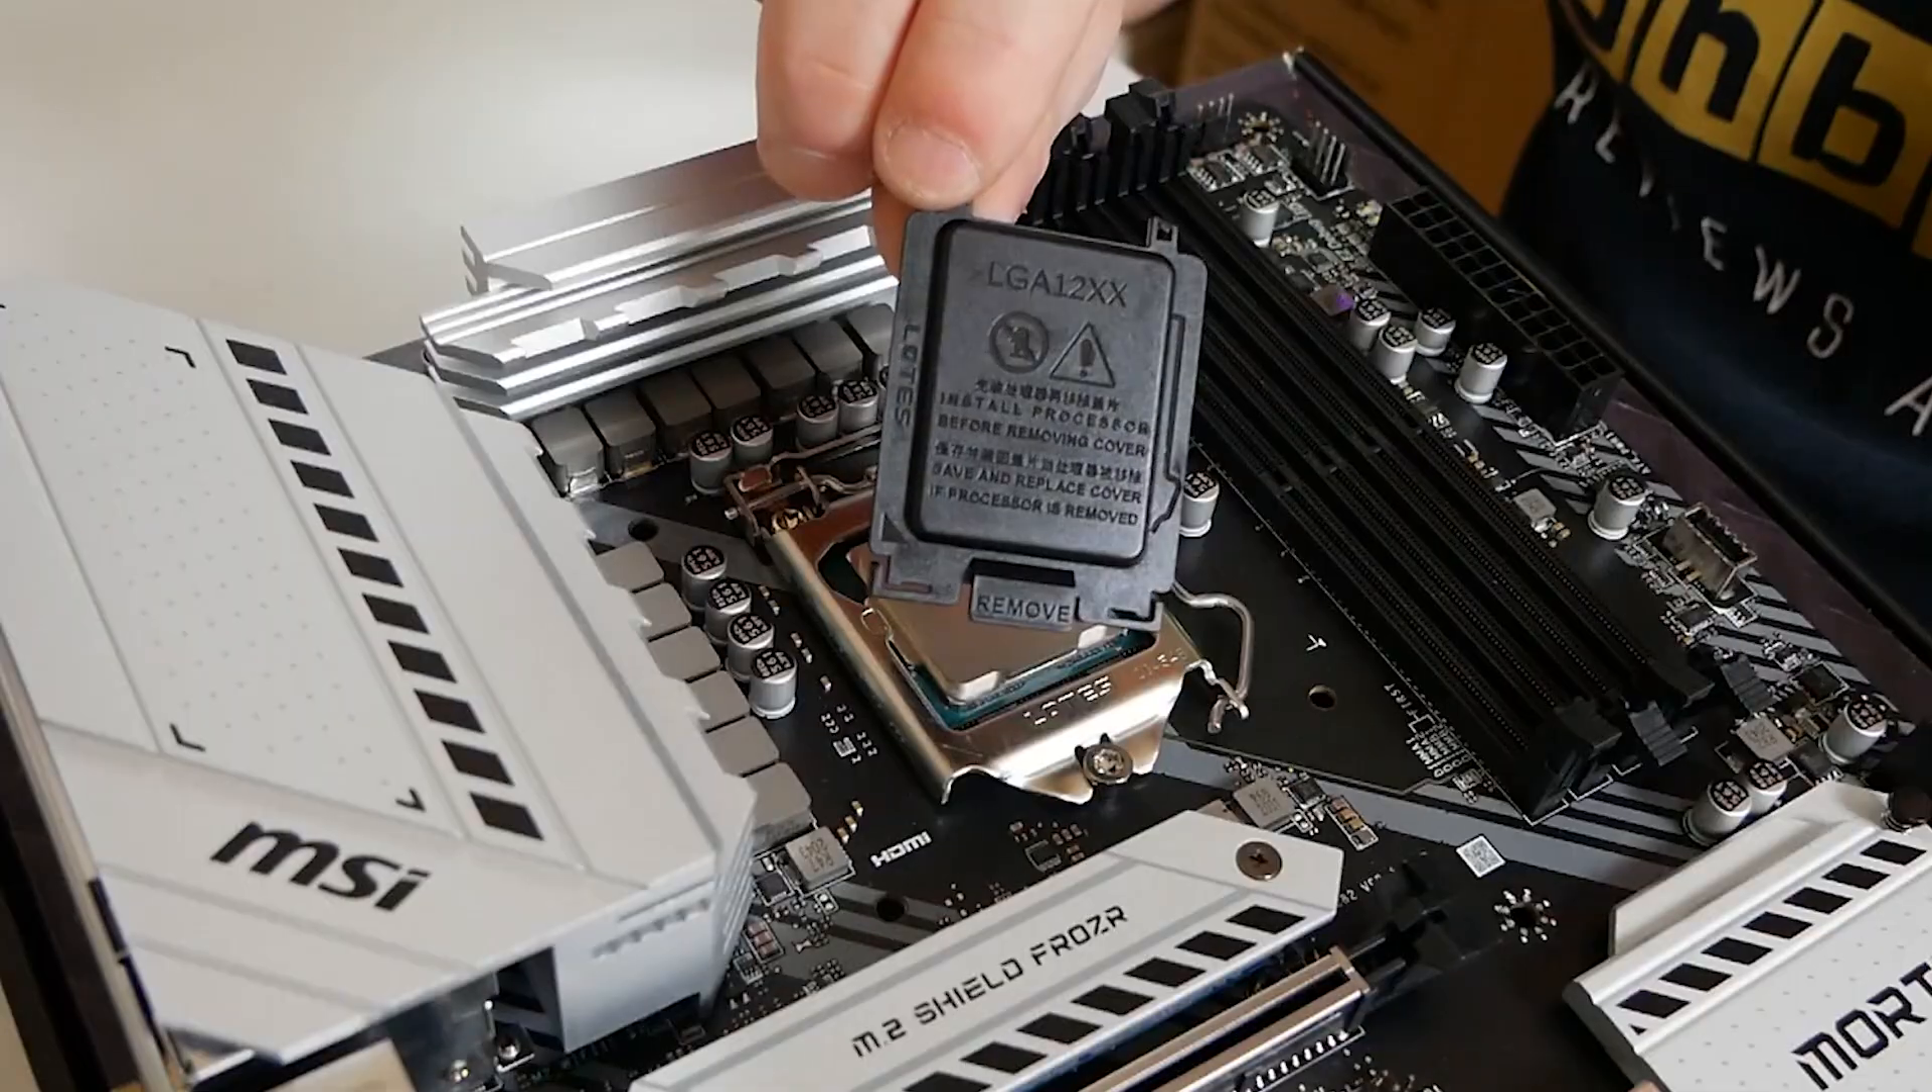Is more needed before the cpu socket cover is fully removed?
No.